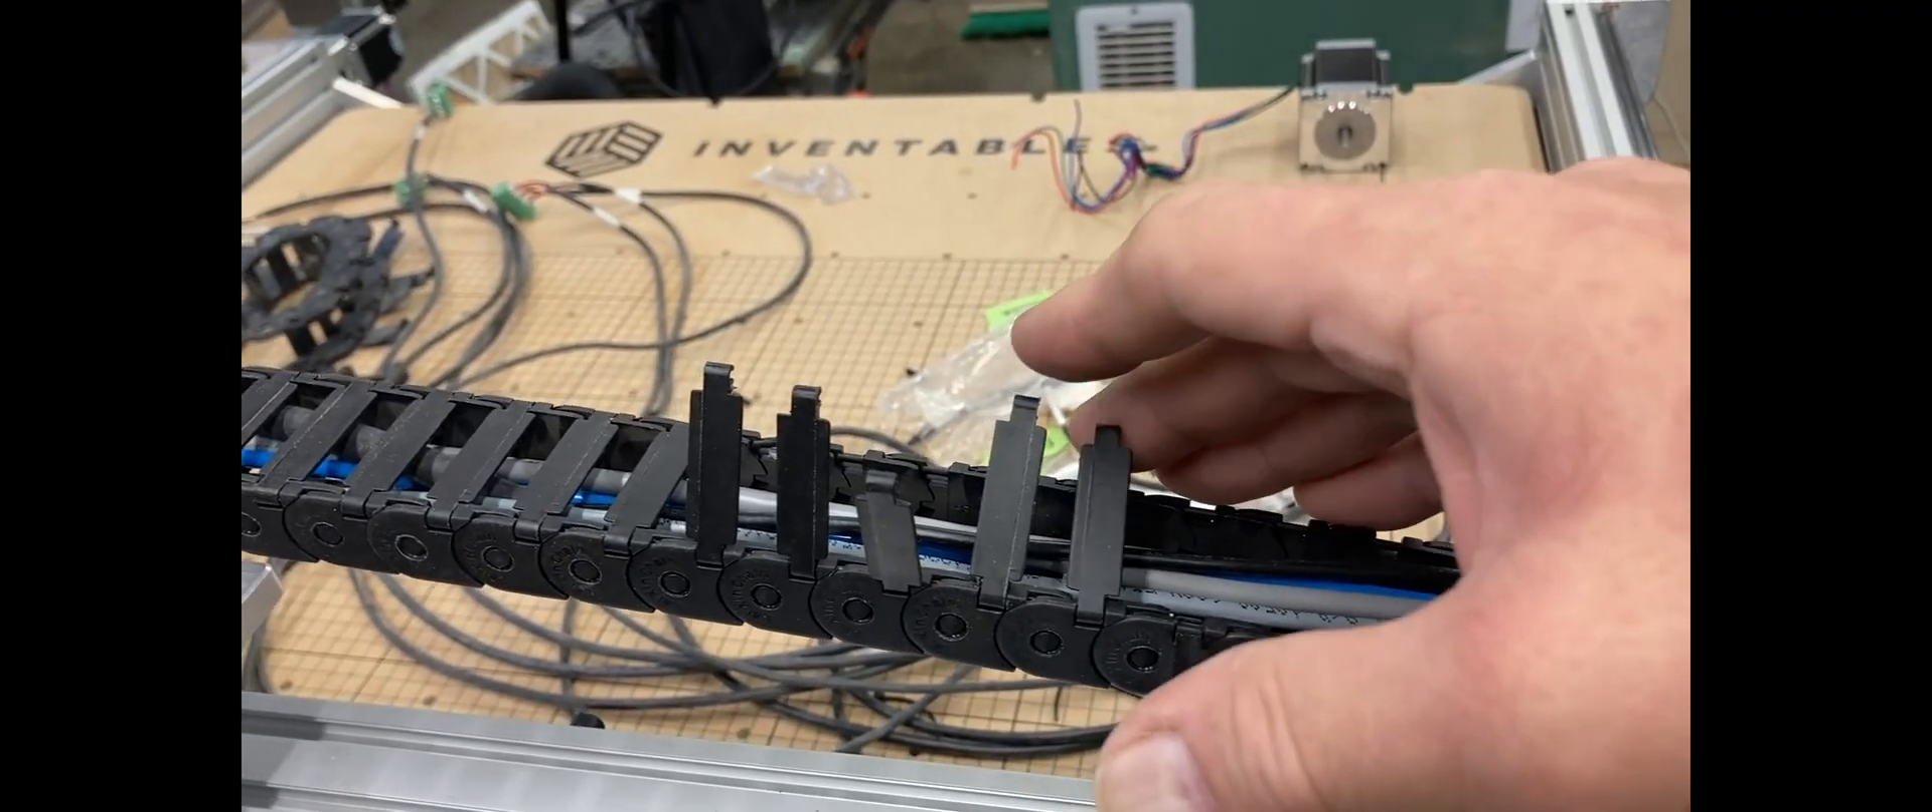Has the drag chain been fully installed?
No.